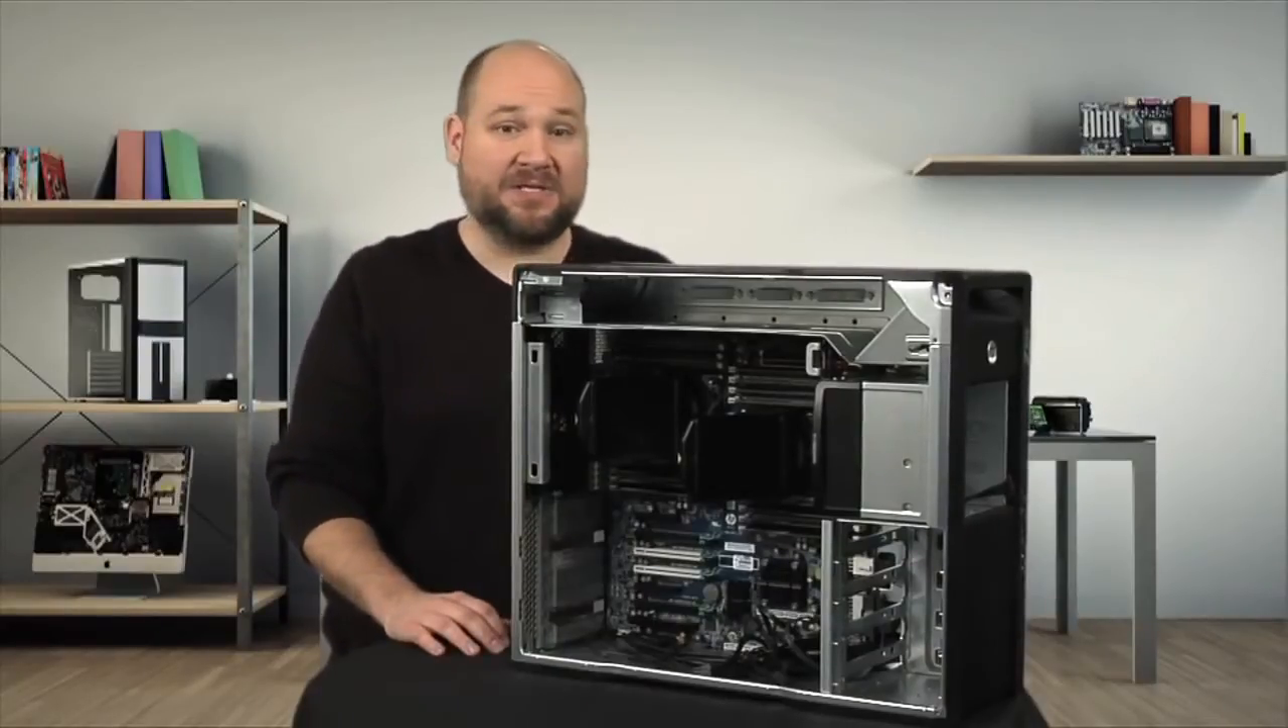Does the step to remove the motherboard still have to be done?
Yes.